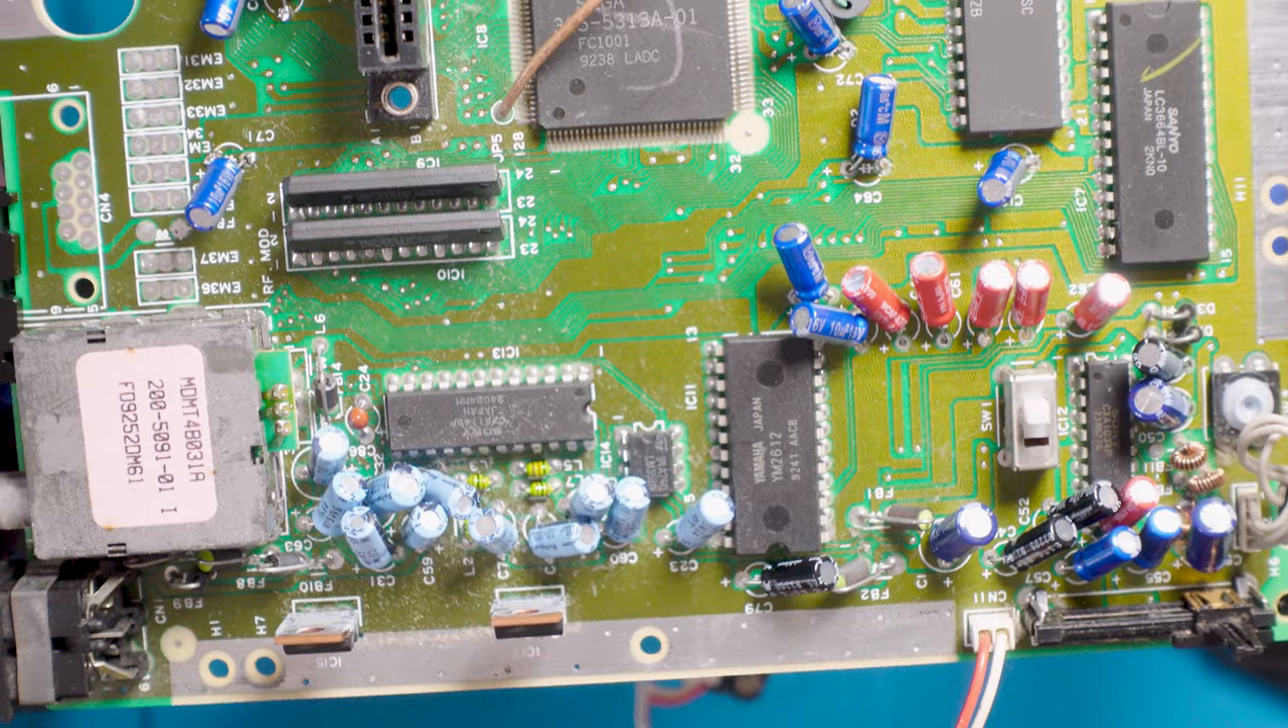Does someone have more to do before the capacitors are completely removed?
Yes.